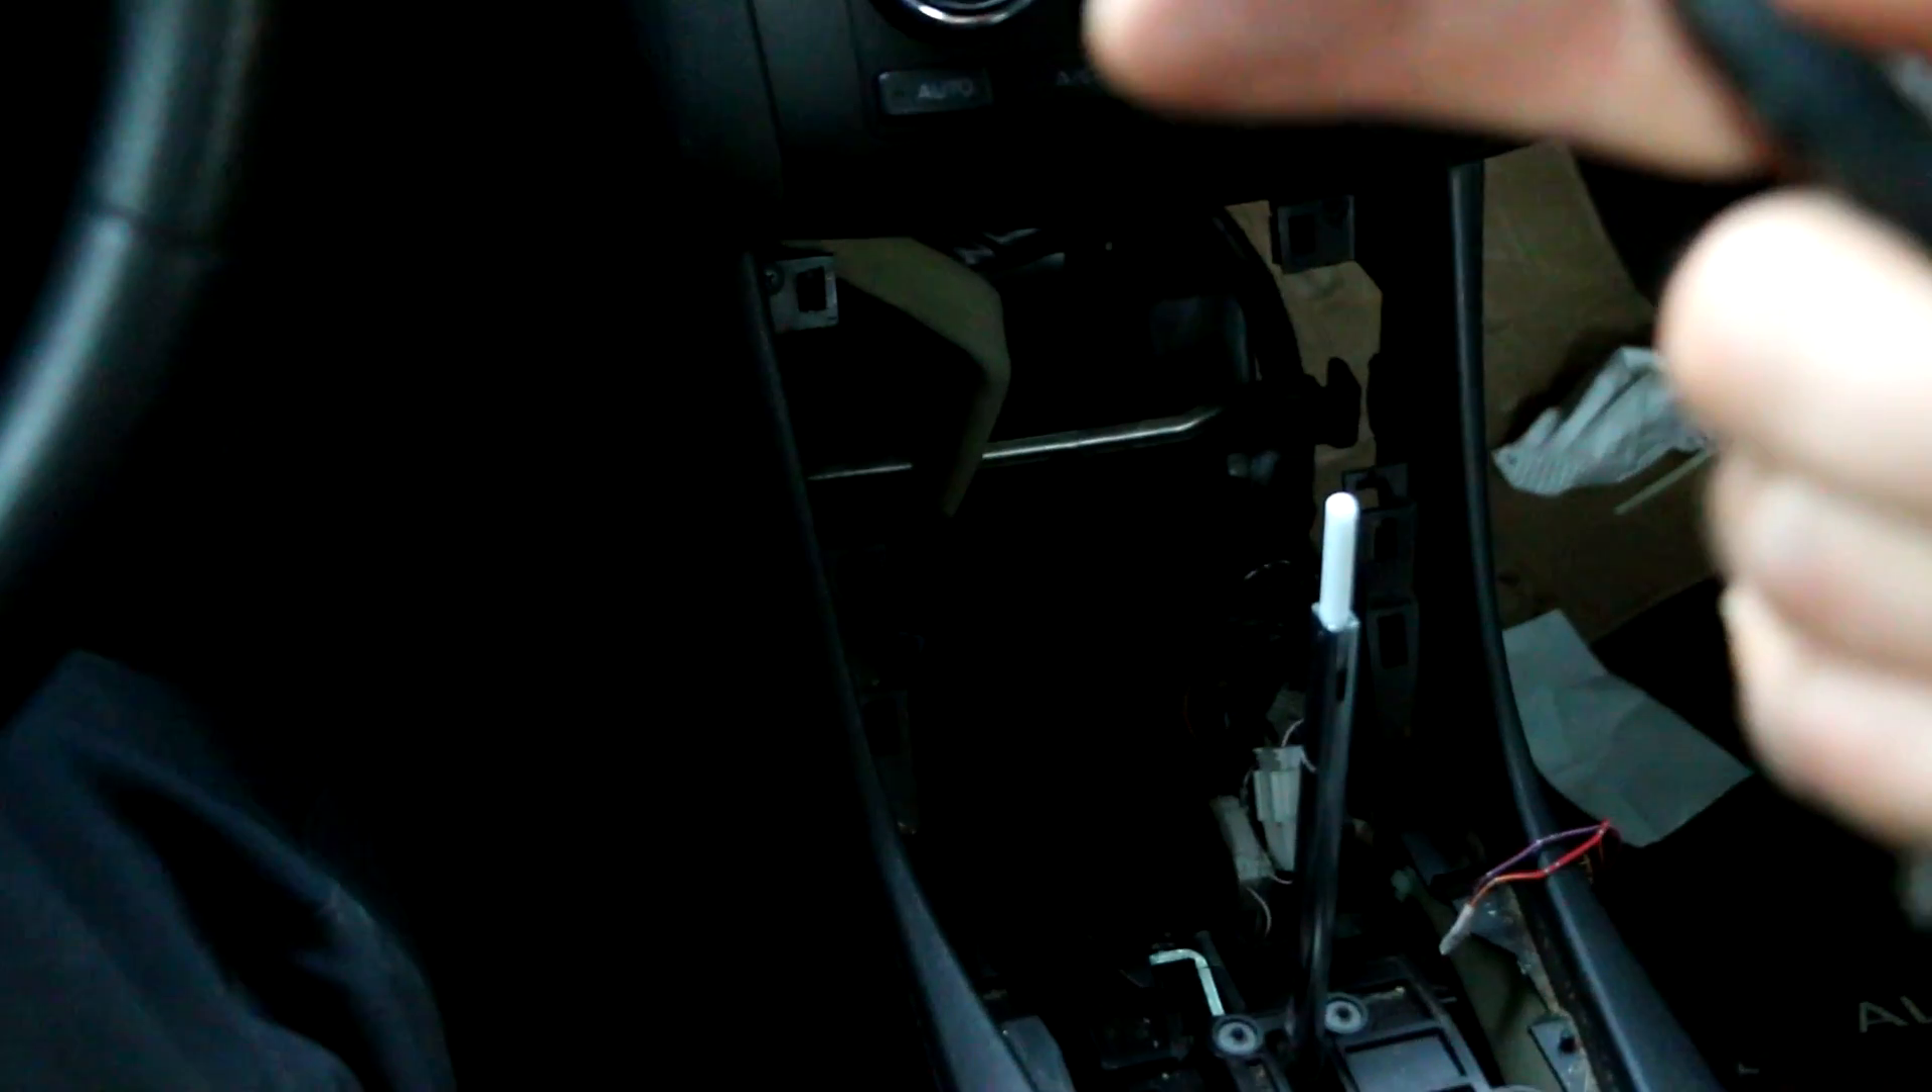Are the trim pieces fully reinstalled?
No.